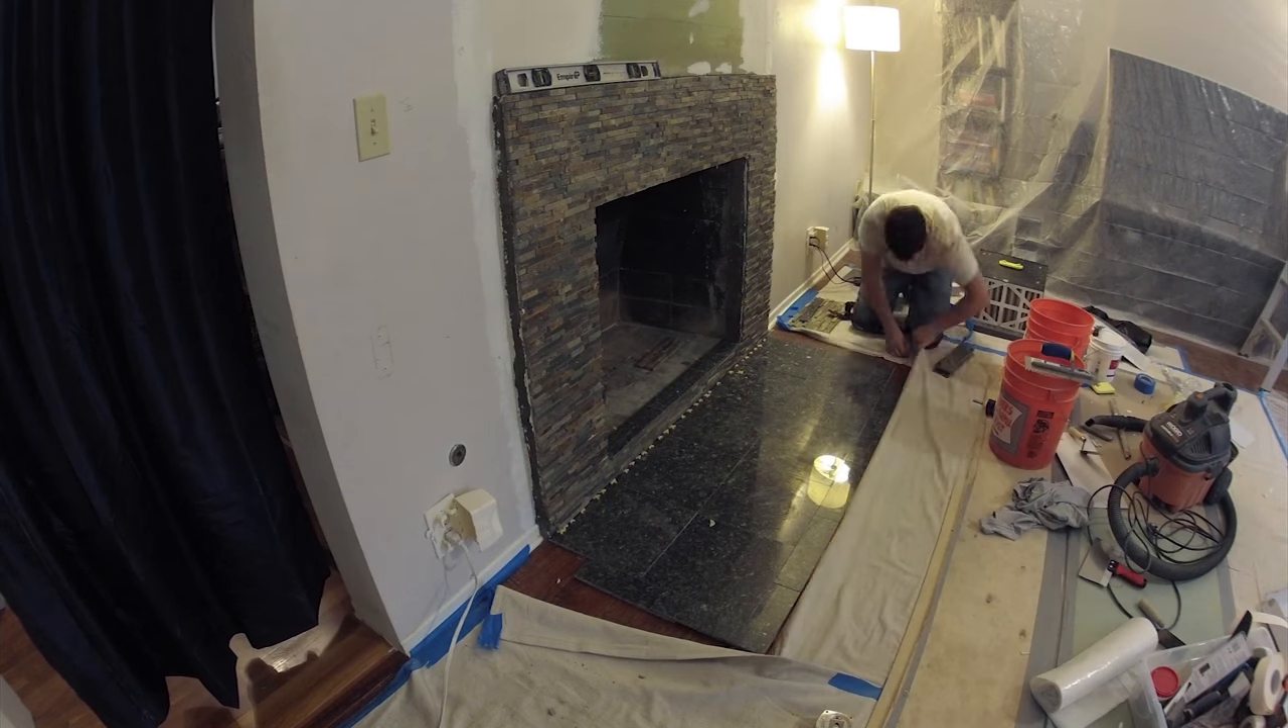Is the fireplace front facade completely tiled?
Yes.